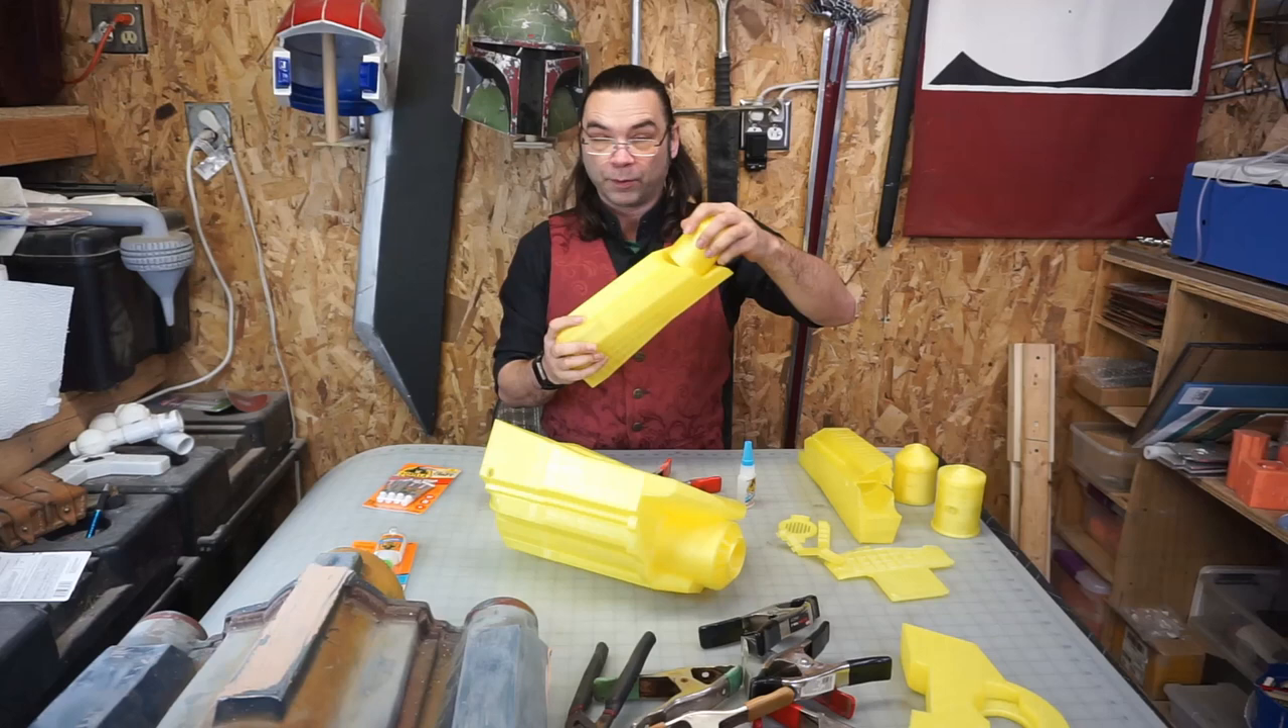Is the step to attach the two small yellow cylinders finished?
No.